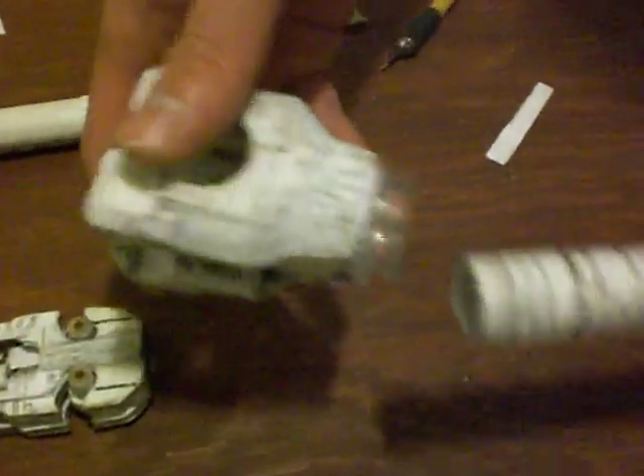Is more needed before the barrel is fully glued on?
Yes.